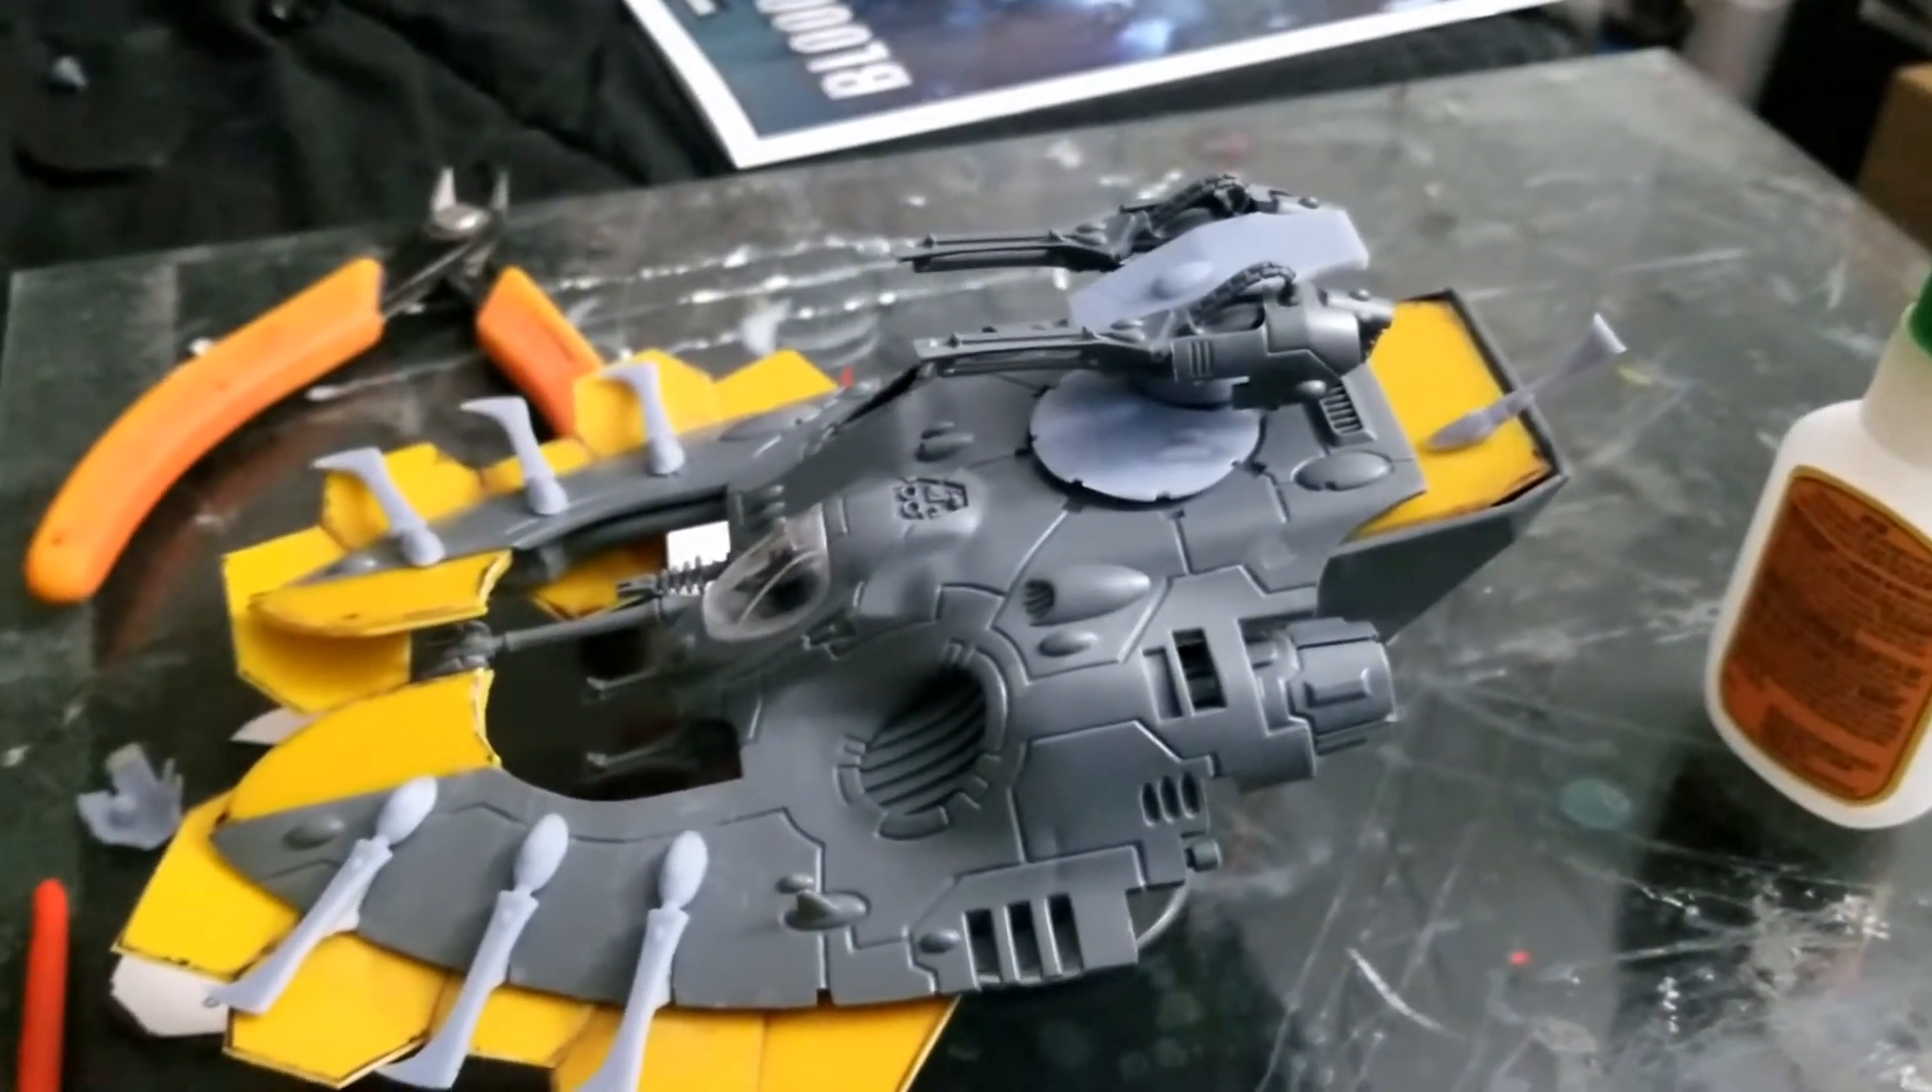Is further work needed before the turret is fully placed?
No.